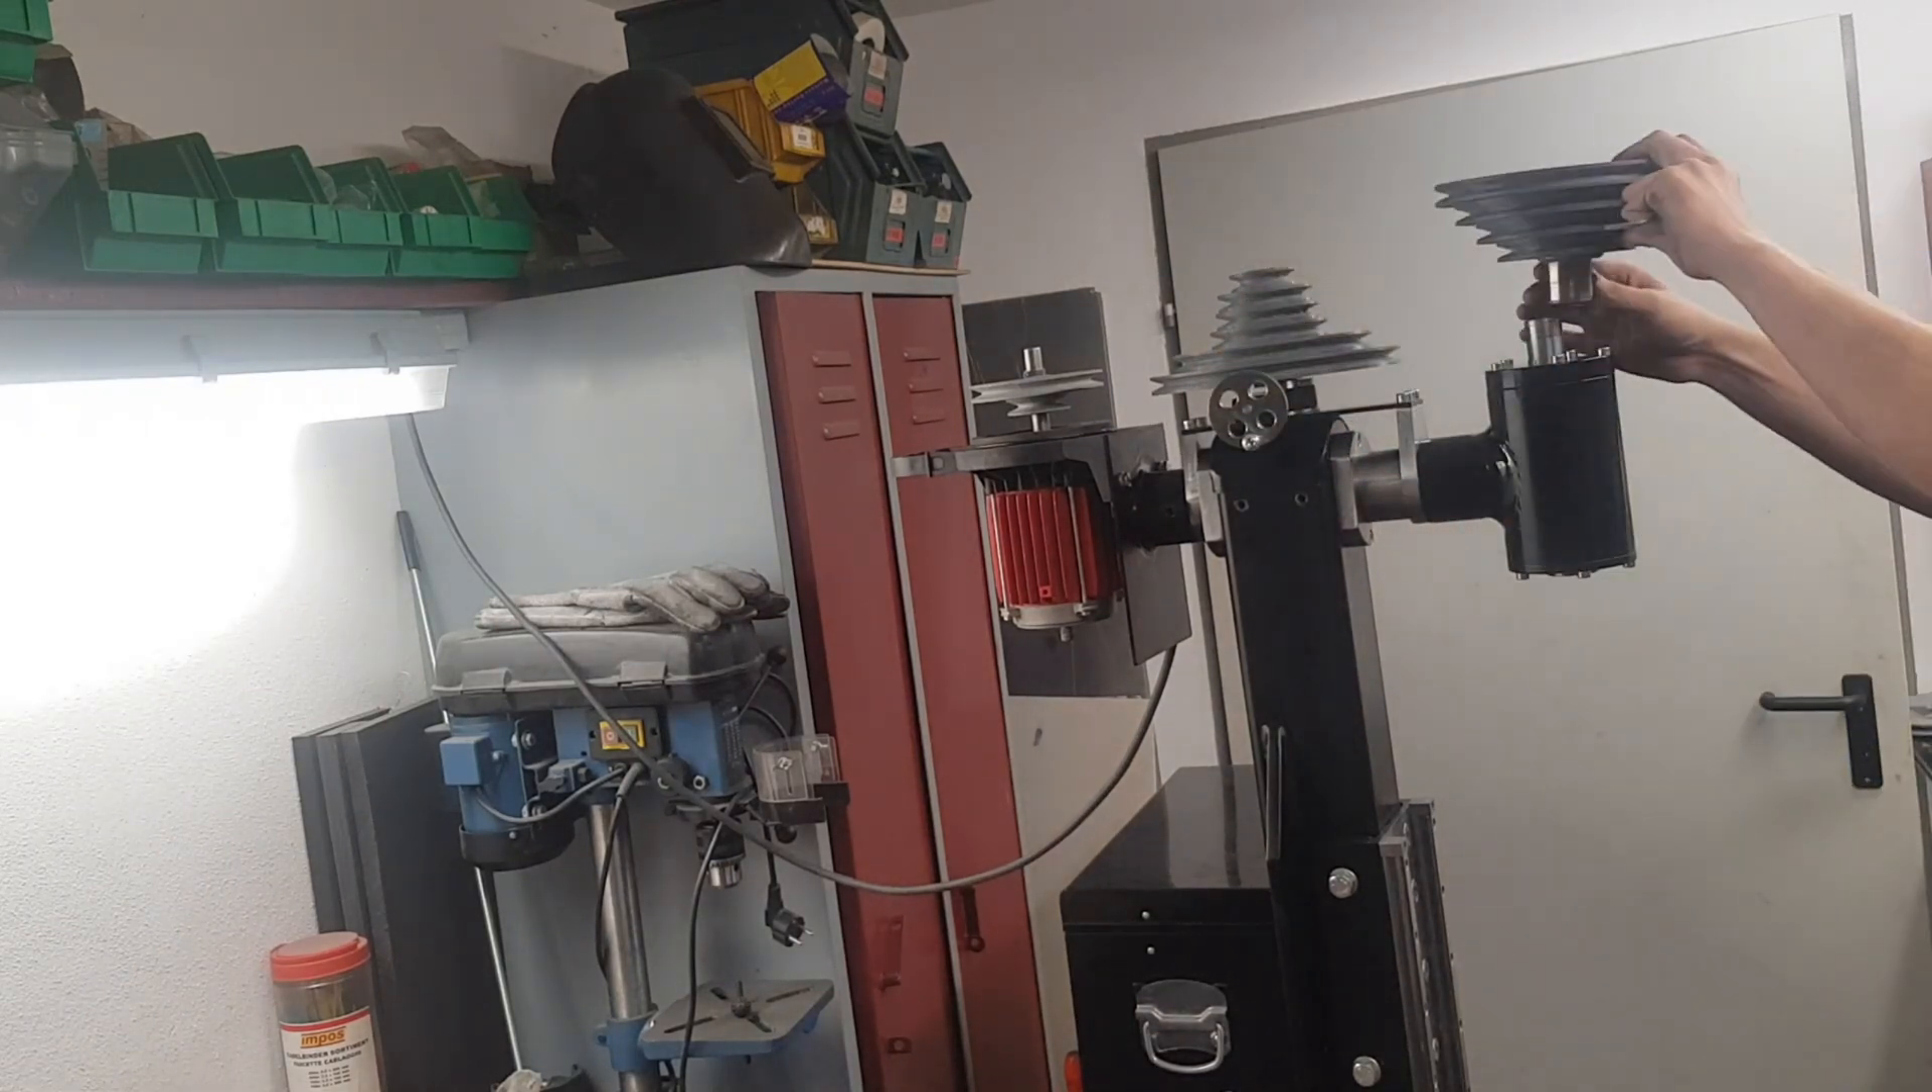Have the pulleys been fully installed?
No.